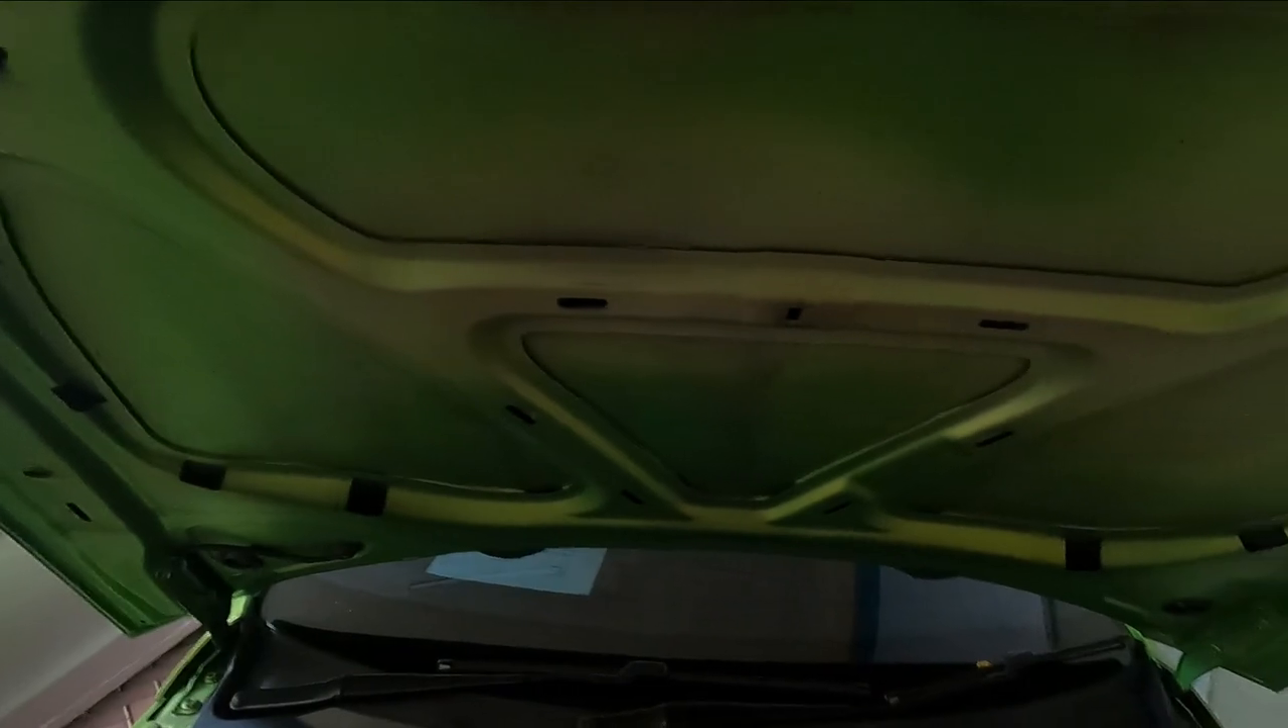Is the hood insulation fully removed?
Yes.